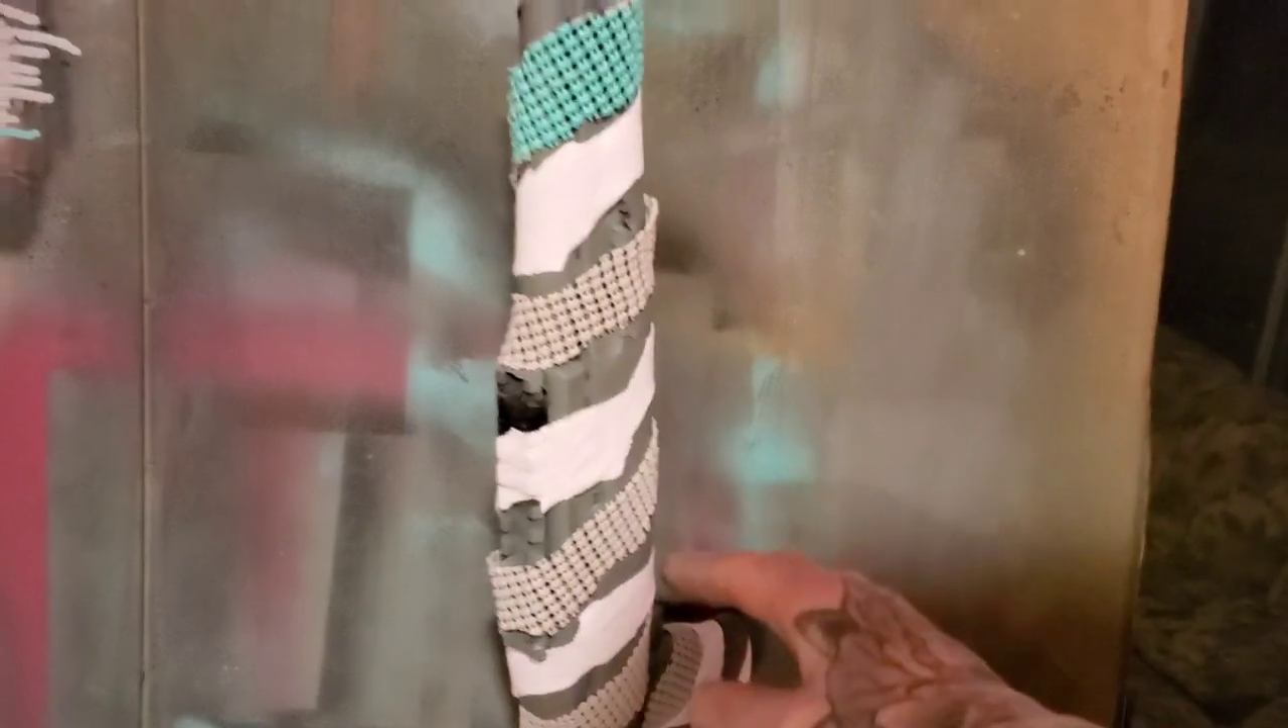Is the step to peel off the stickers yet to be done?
Yes.